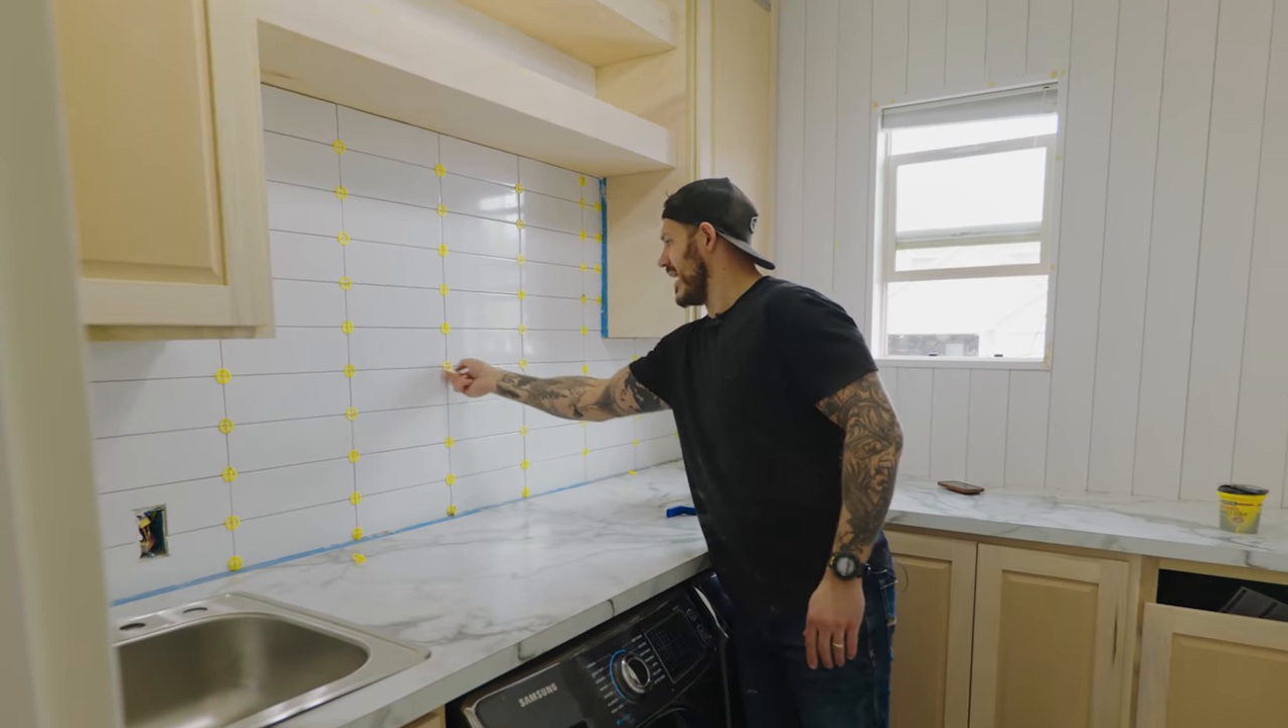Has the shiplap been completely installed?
Yes.